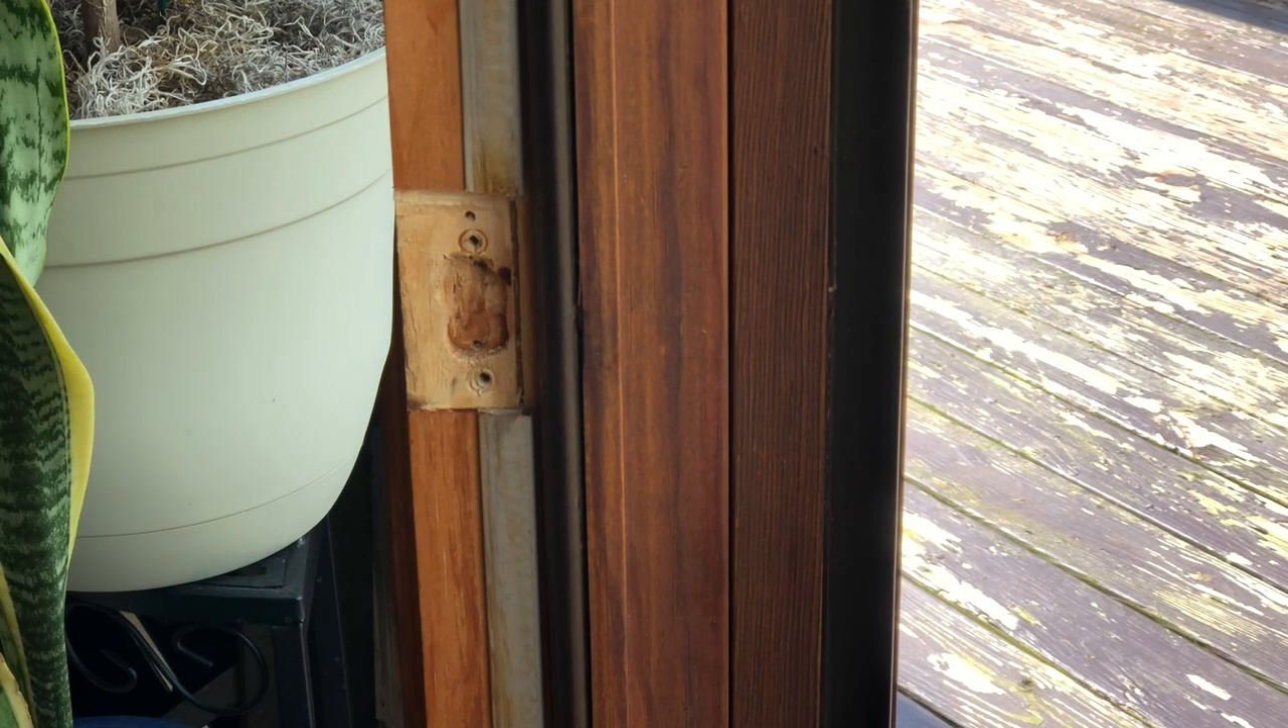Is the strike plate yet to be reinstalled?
Yes.